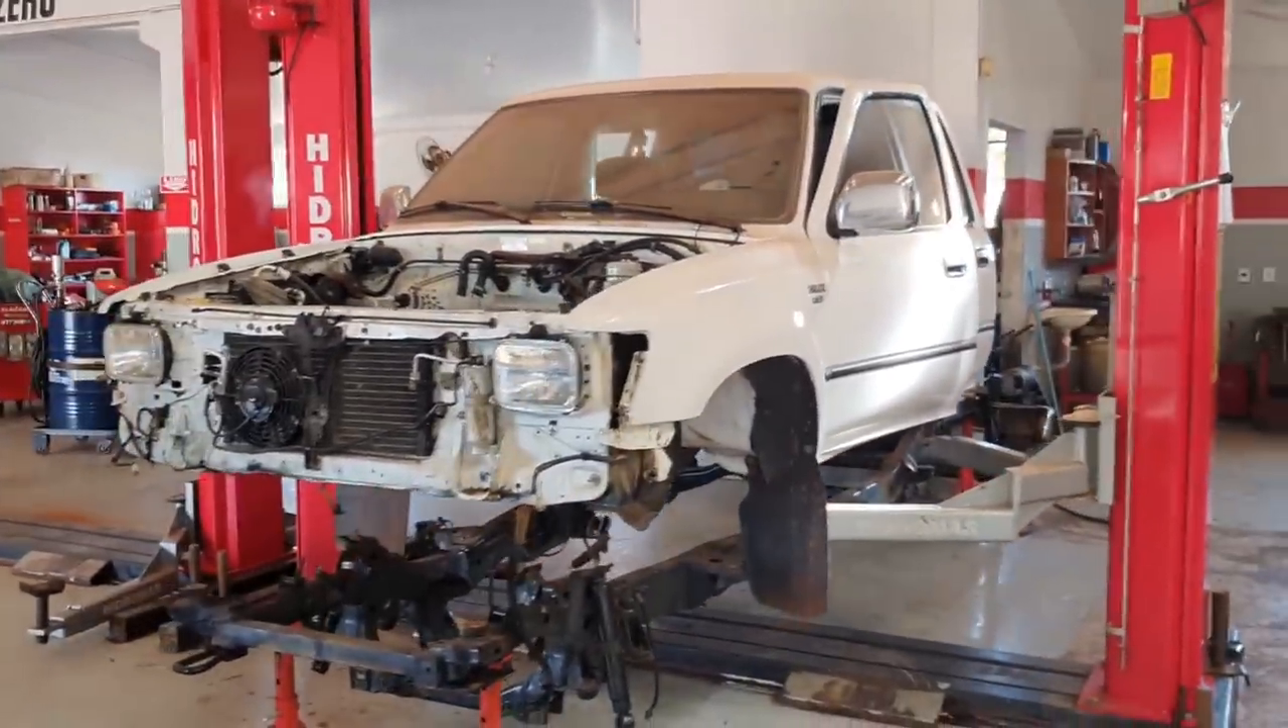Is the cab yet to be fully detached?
No.